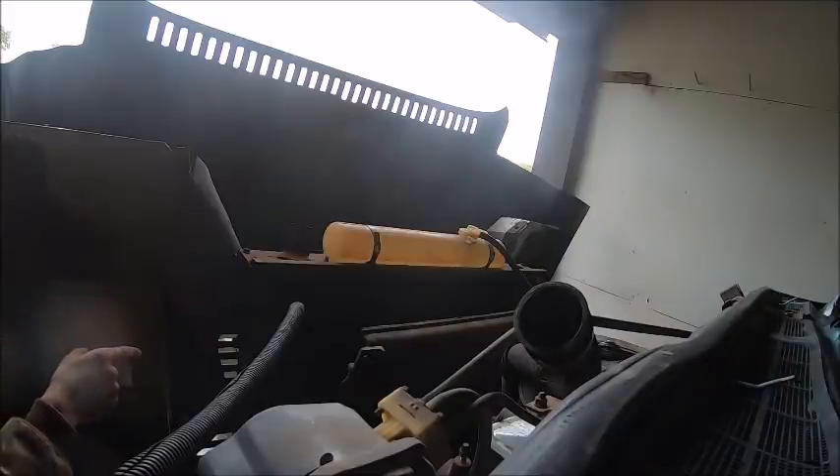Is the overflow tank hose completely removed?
No.